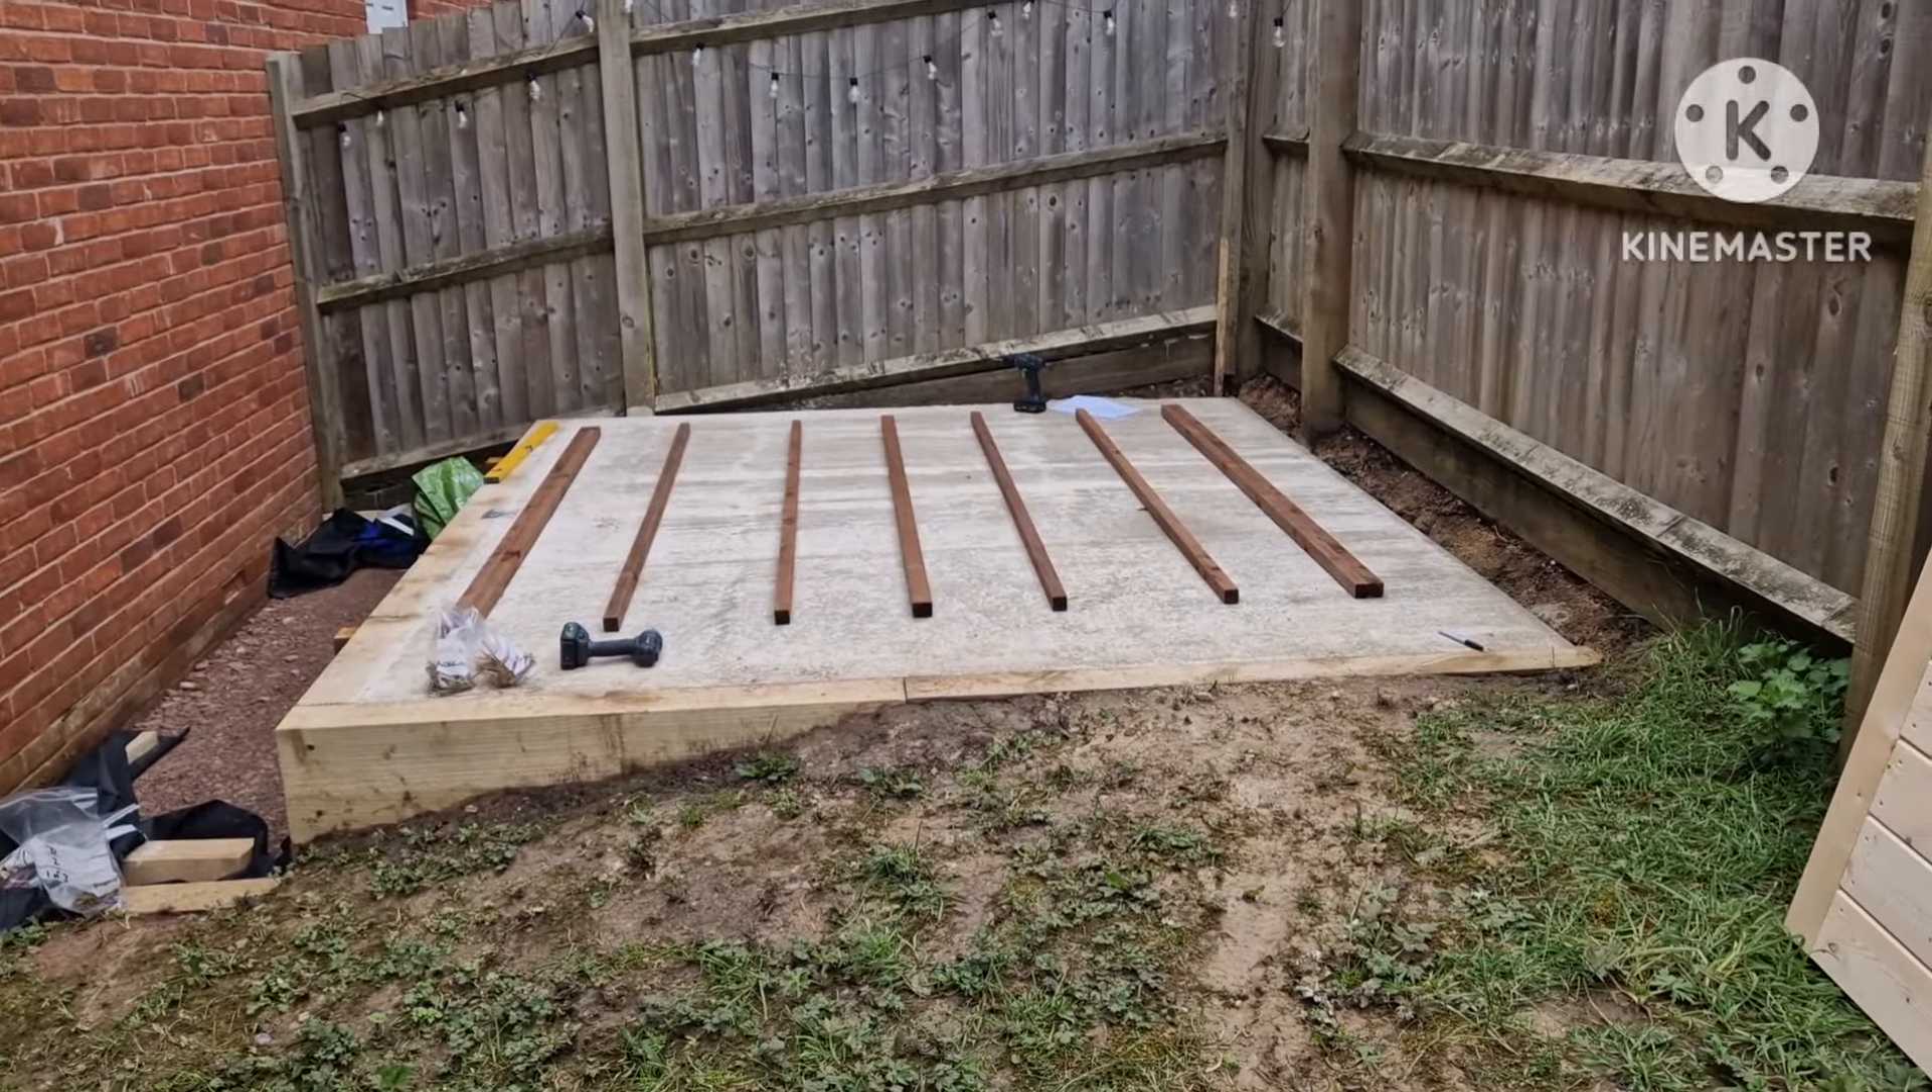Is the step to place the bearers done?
Yes.